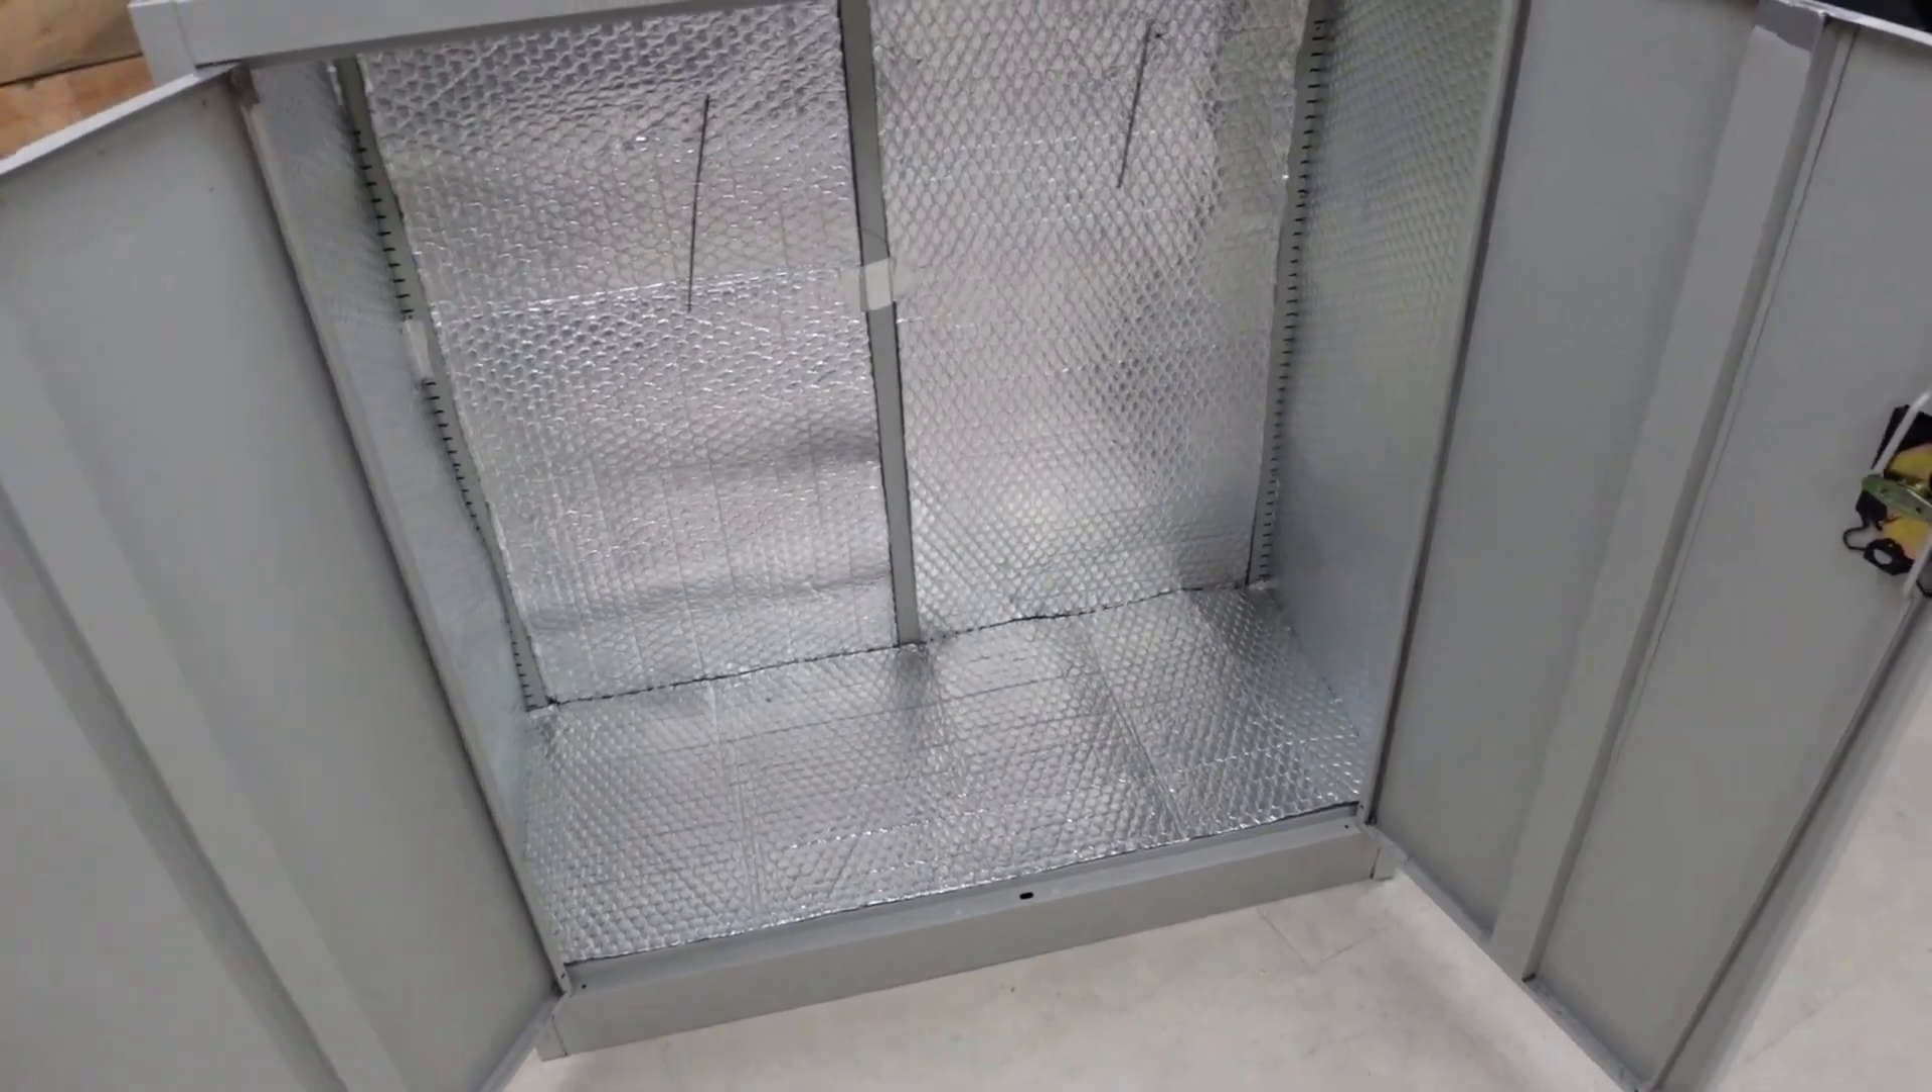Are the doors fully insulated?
No.